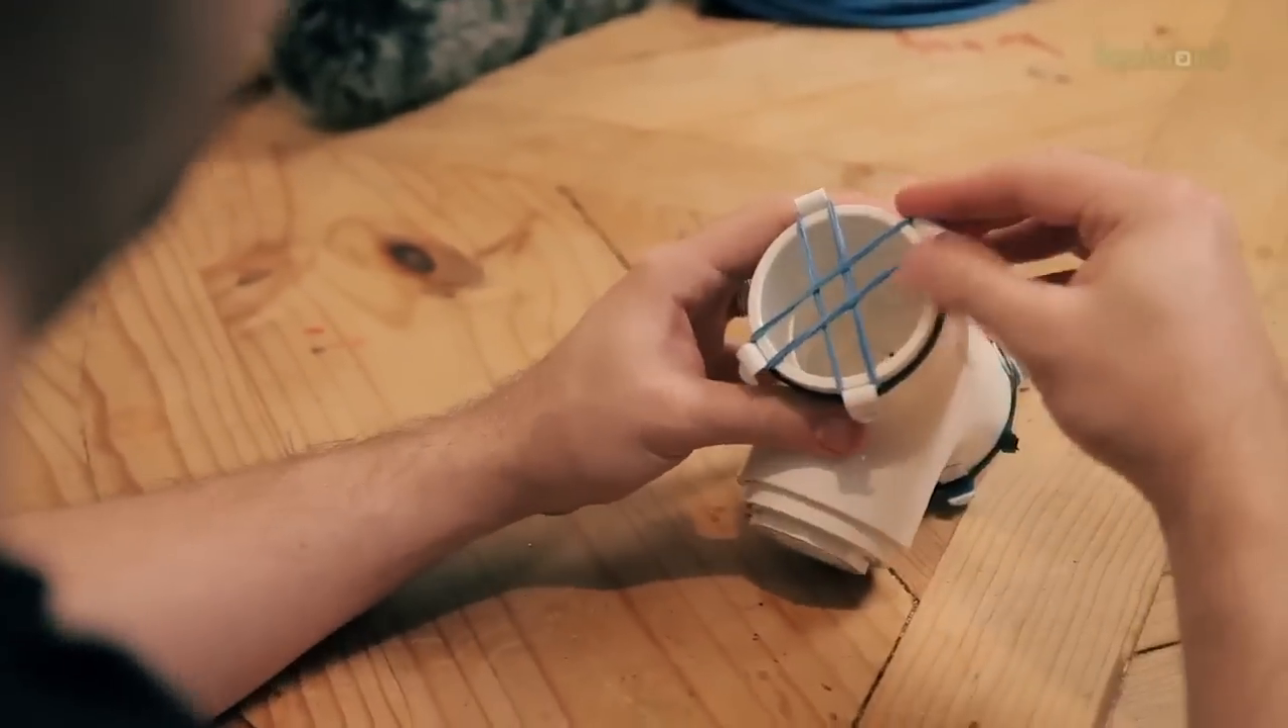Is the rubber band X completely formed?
Yes.